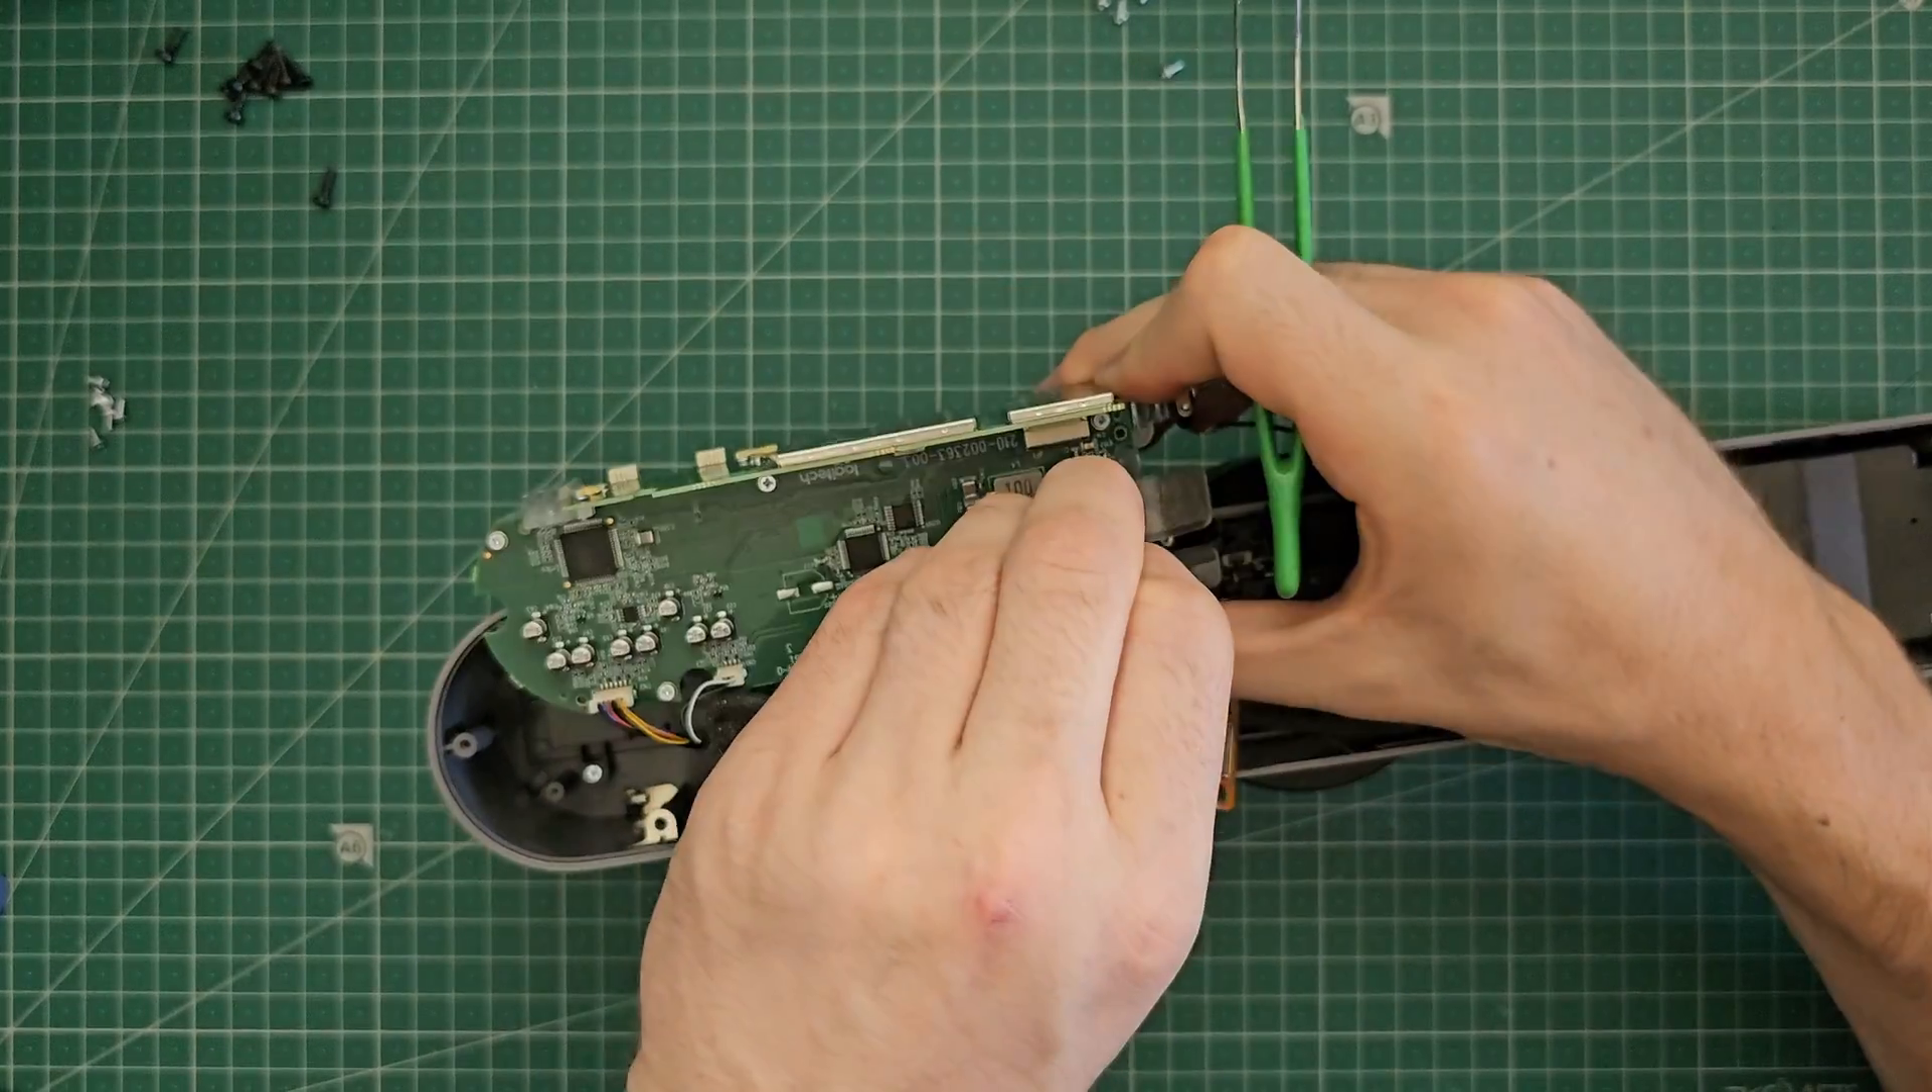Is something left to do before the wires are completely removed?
Yes.